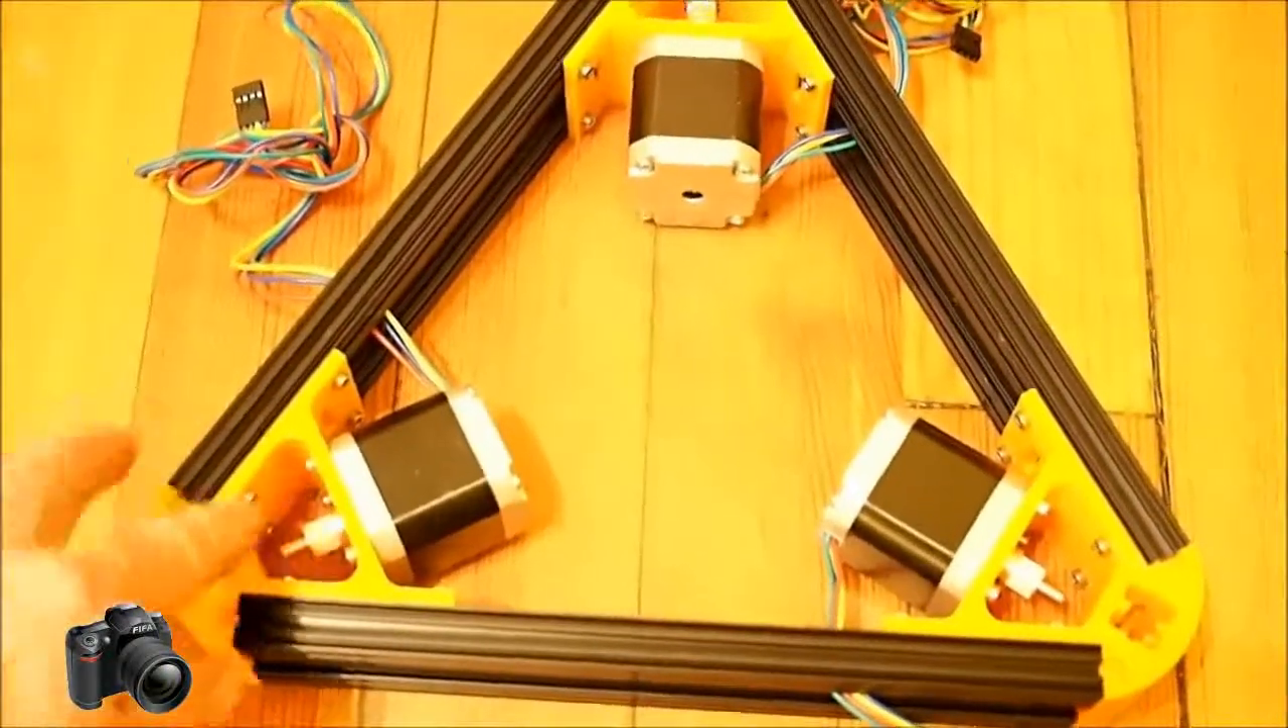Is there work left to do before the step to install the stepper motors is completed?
No.